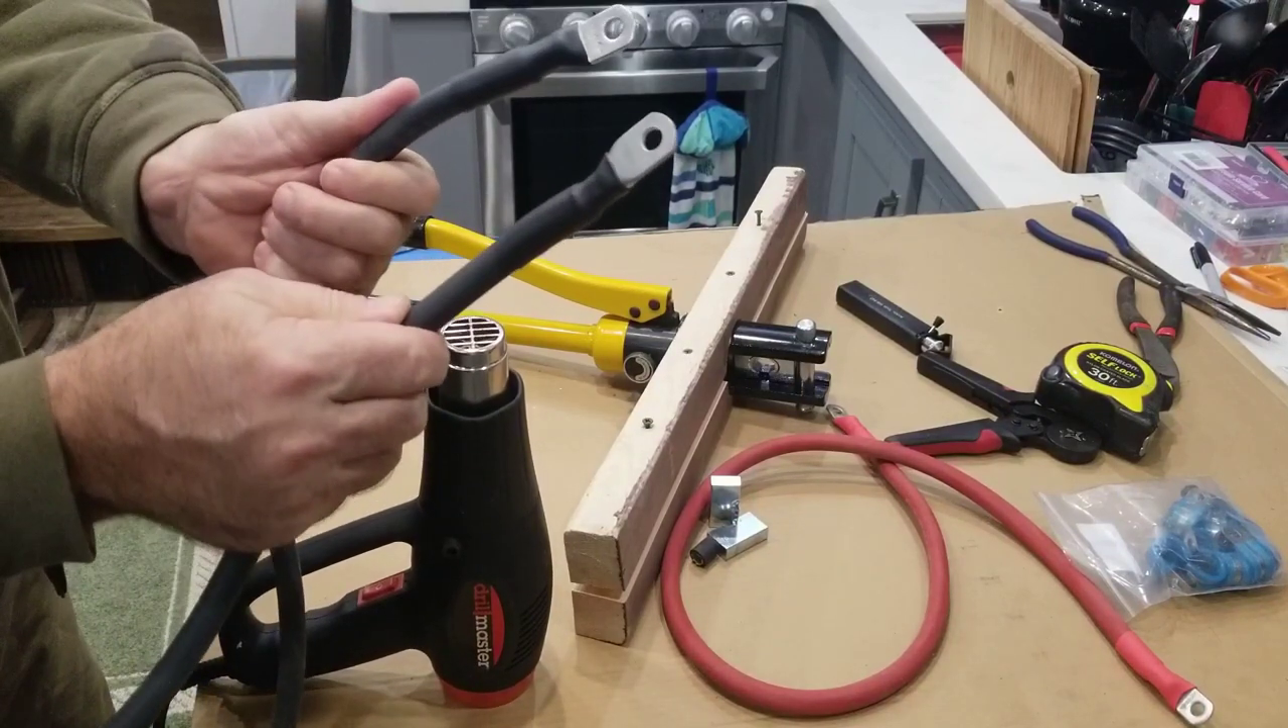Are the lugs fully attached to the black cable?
Yes.